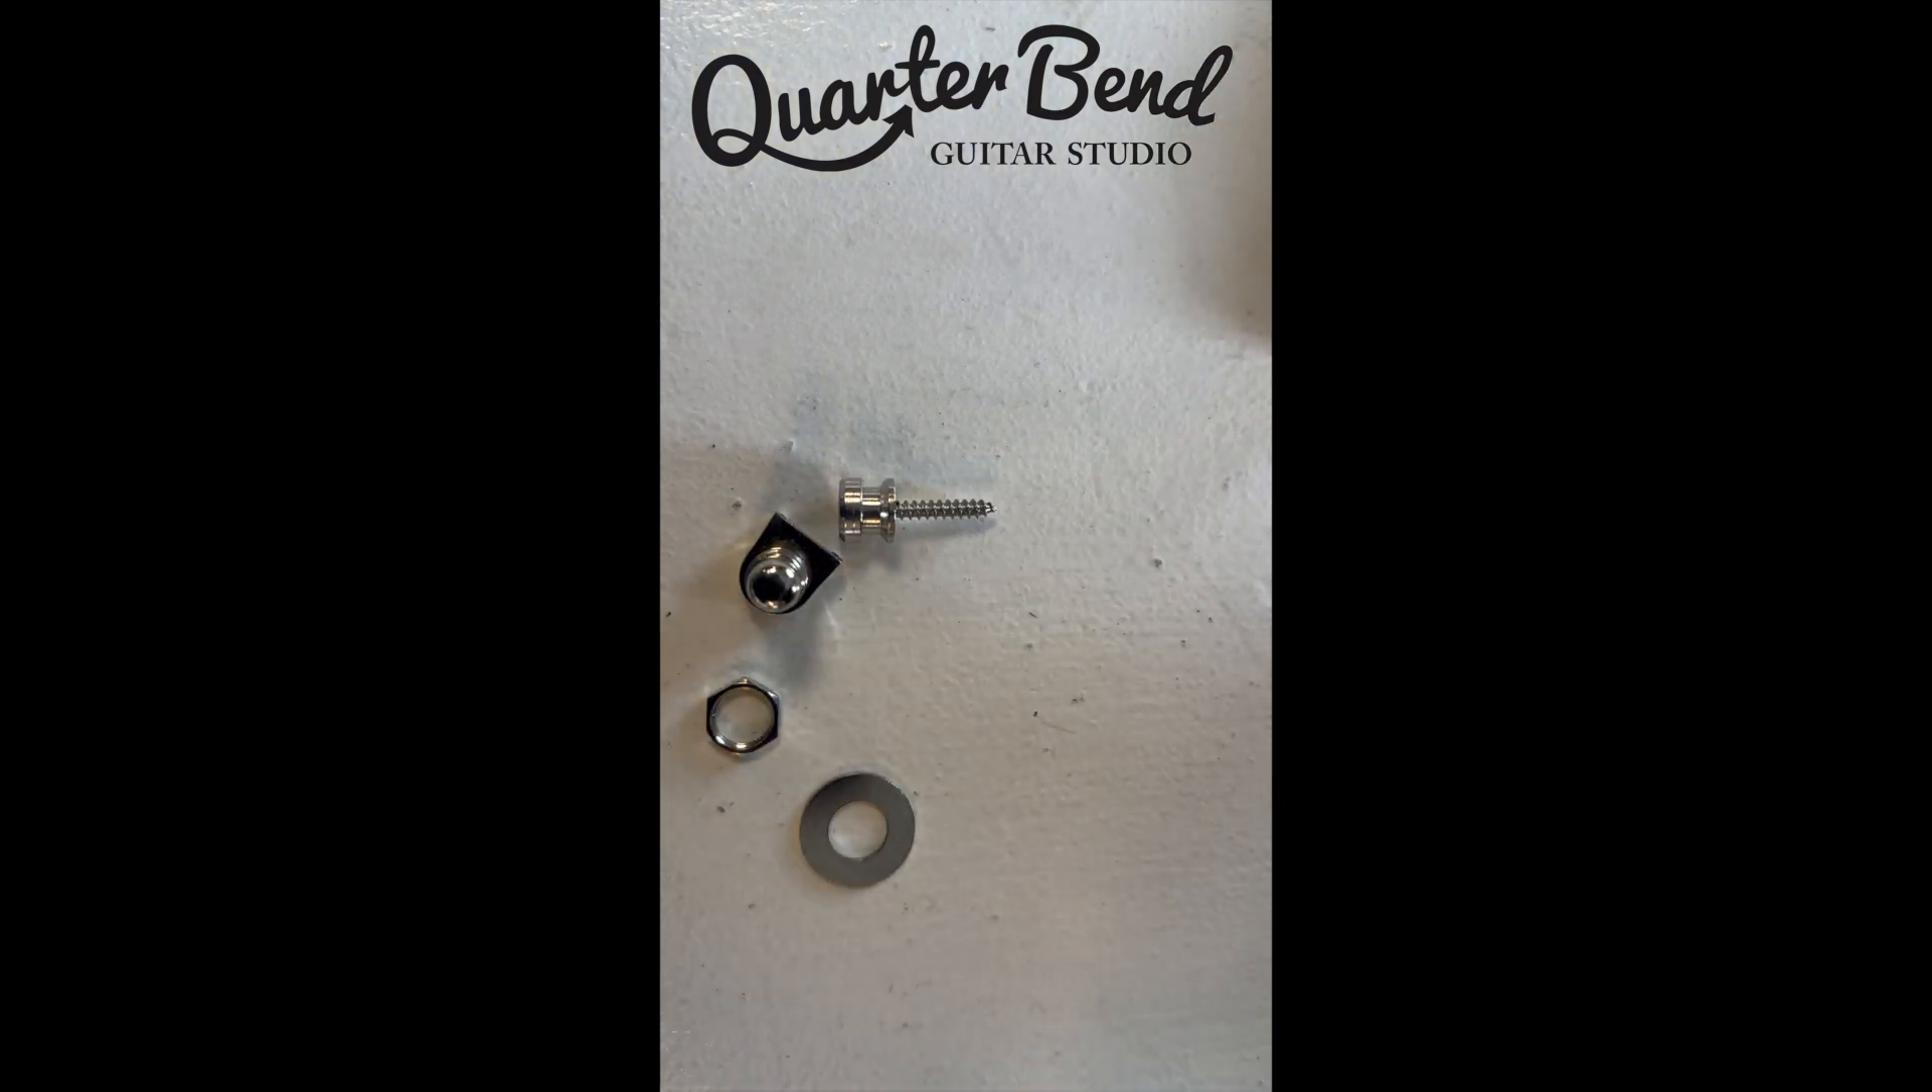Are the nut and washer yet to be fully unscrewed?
No.